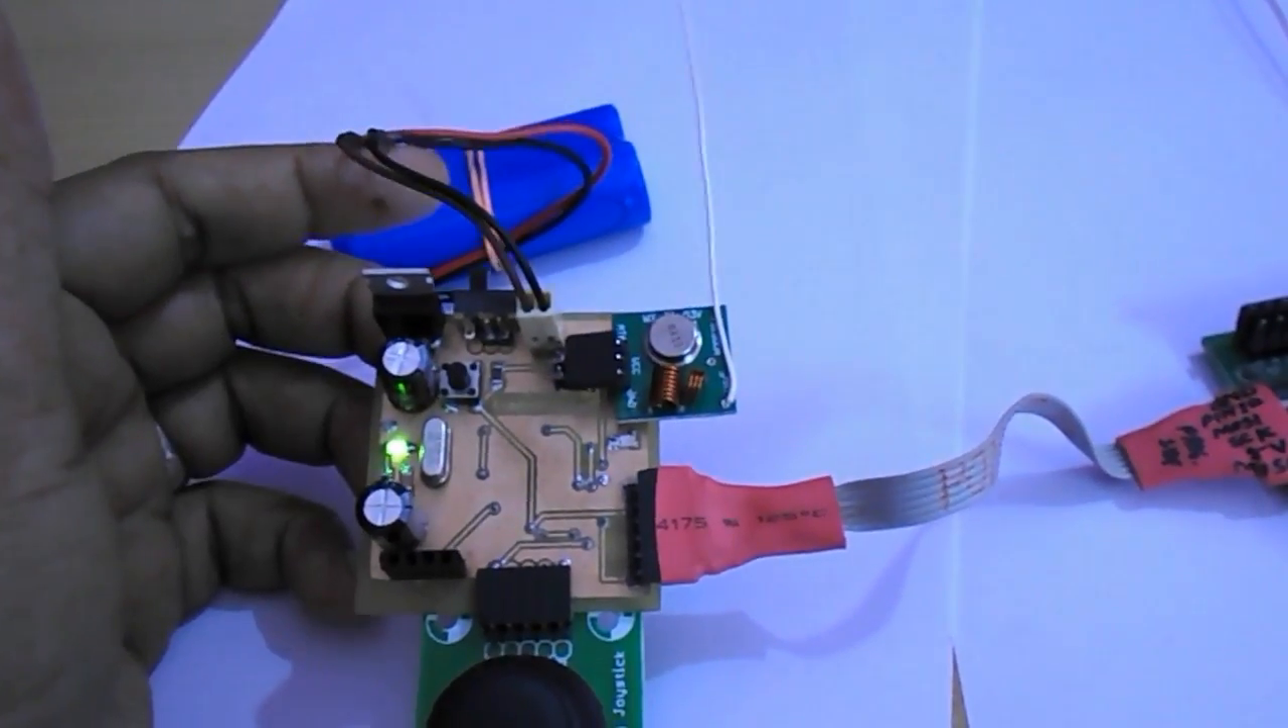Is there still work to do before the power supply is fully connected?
No.